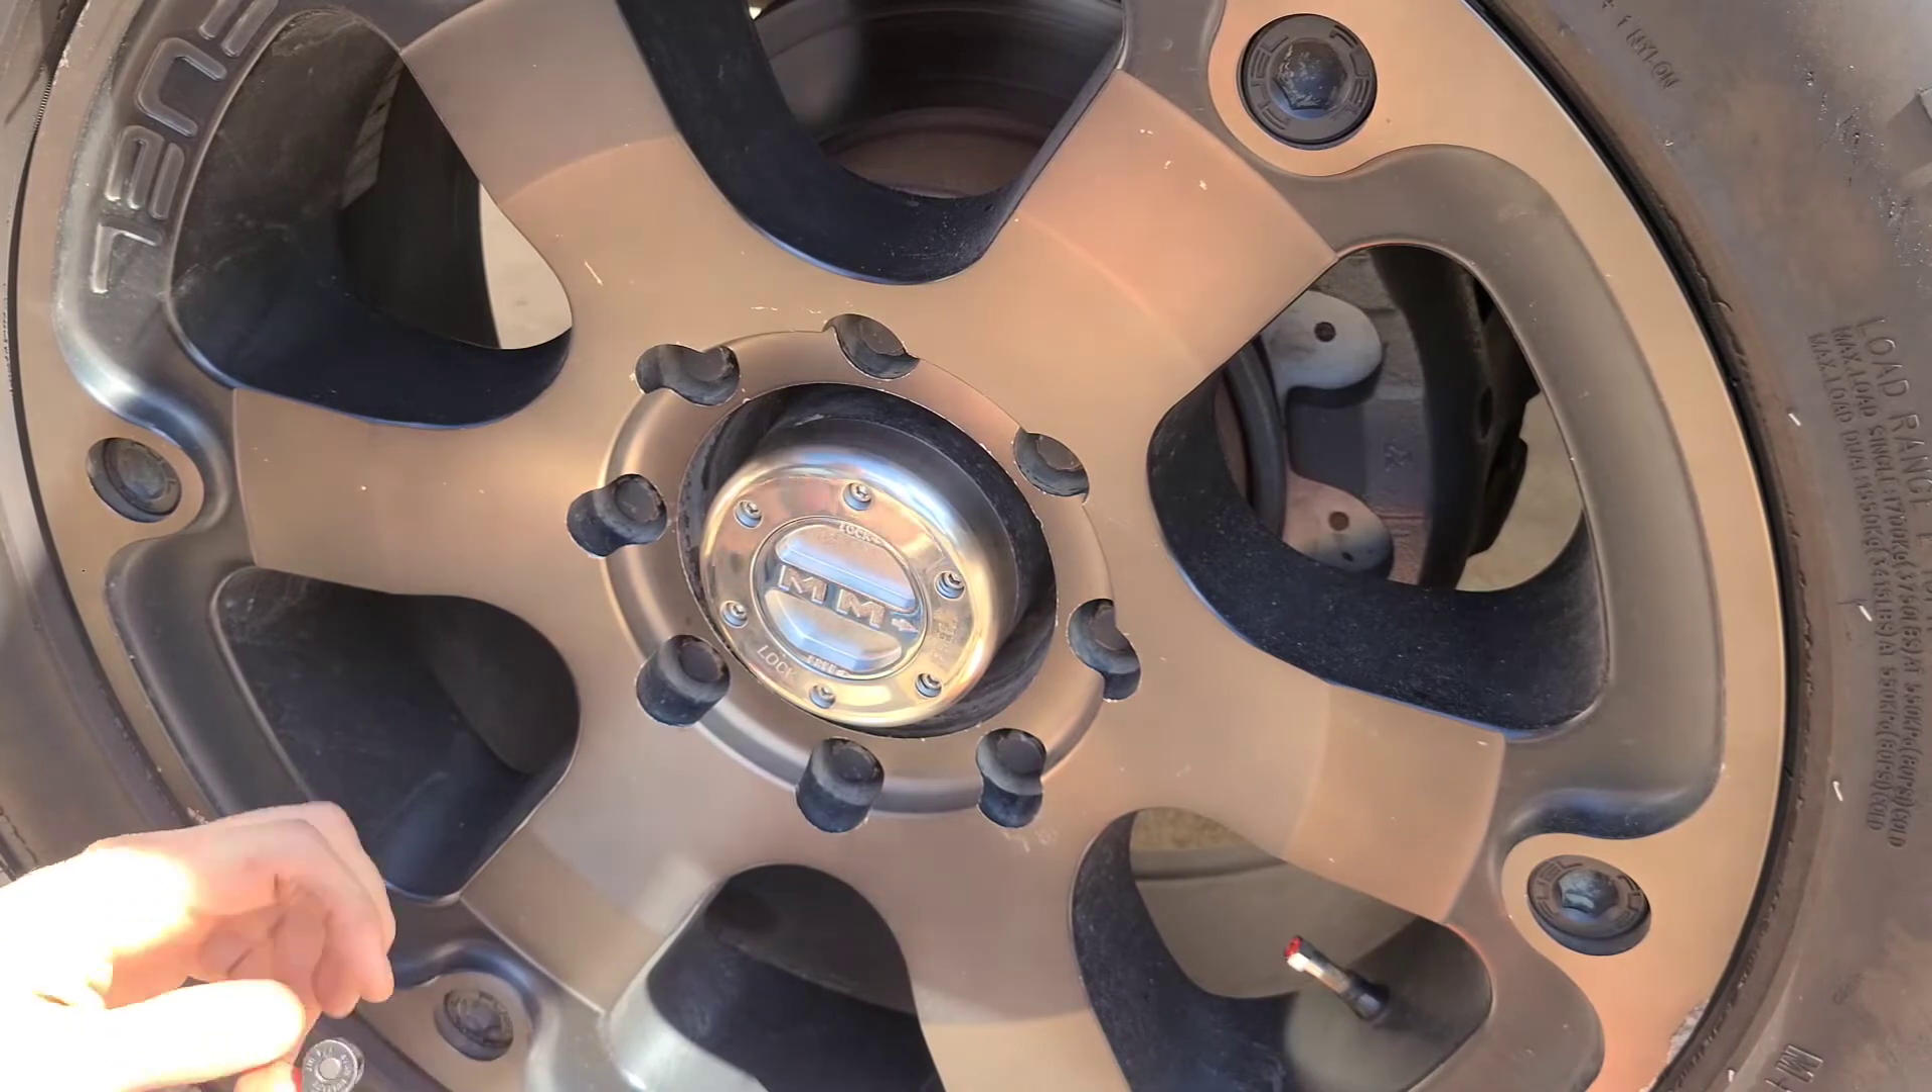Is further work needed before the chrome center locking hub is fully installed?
No.